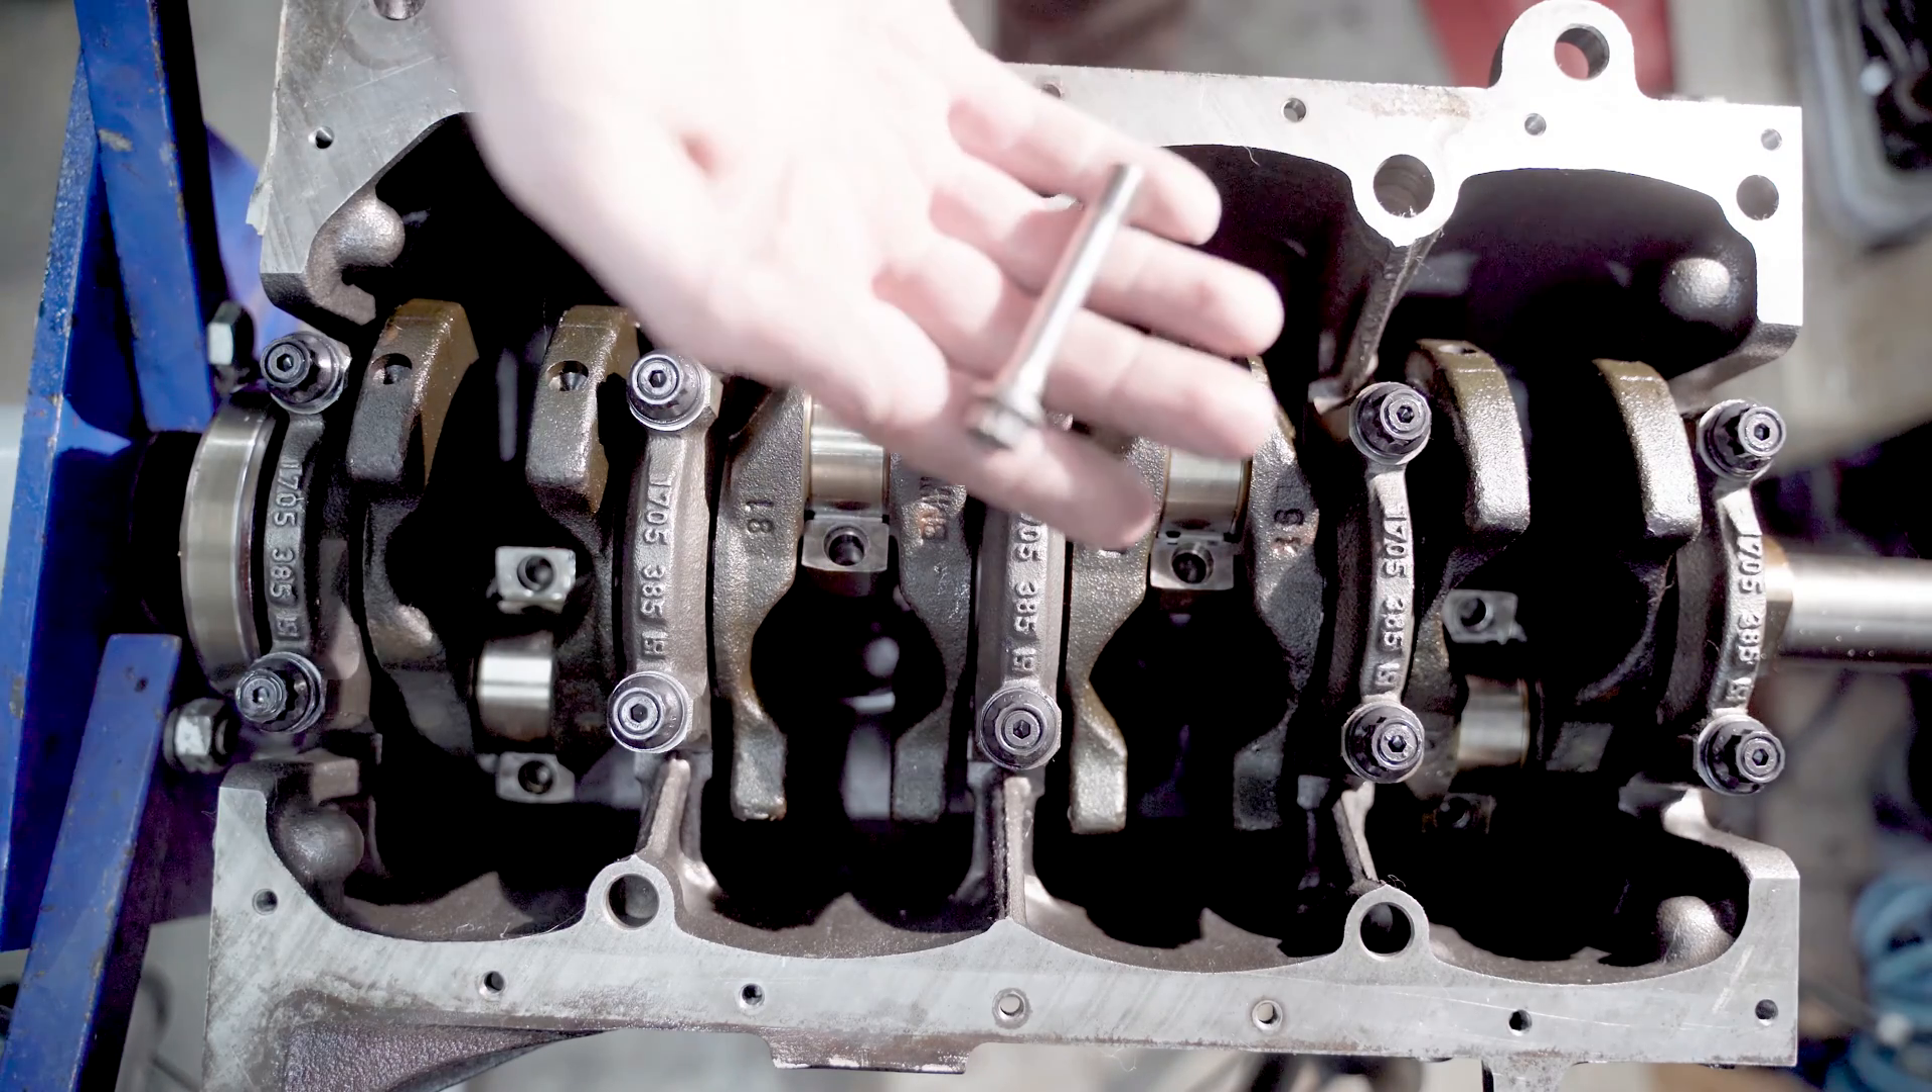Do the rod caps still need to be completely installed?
Yes.